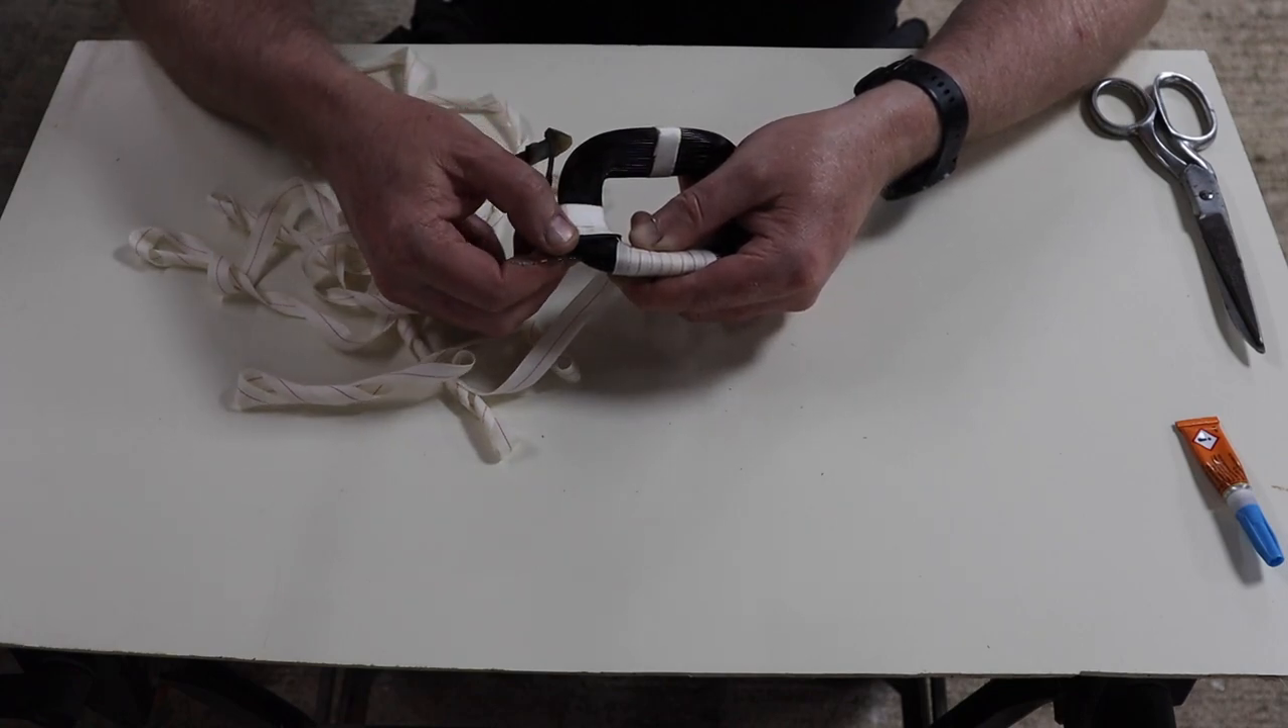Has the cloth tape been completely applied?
No.